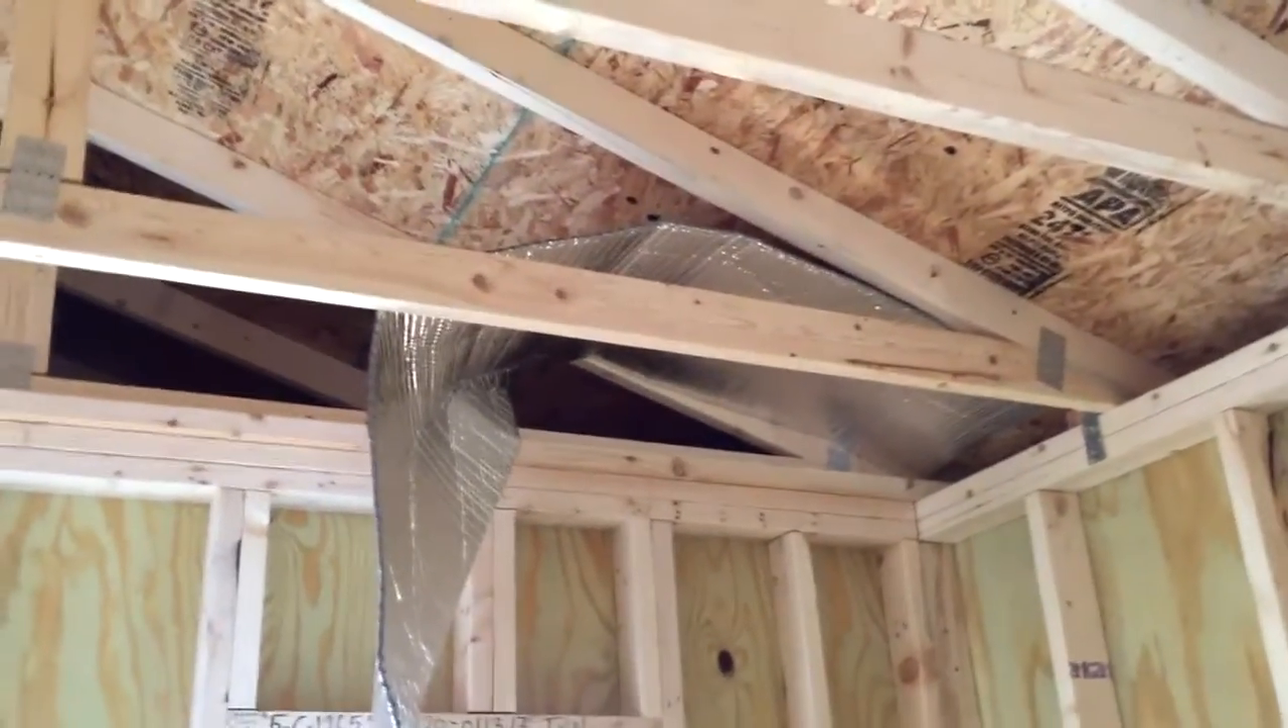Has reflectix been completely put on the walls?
No.